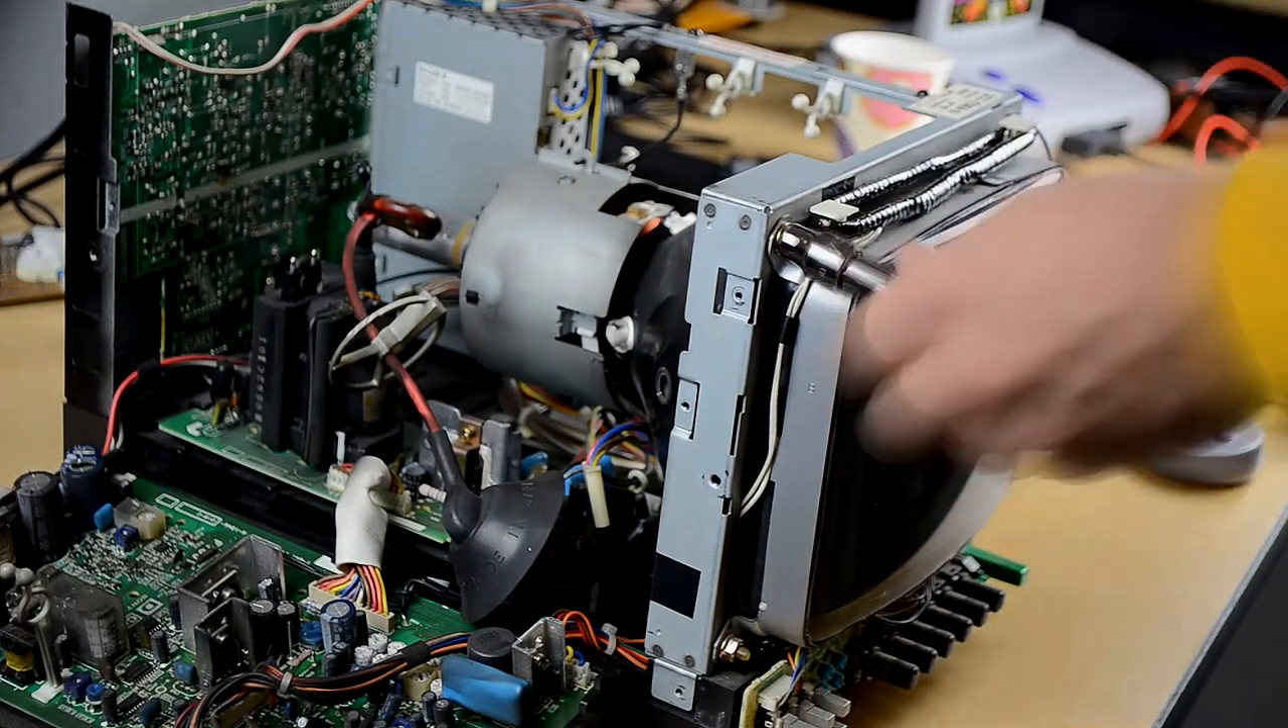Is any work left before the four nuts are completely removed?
Yes.